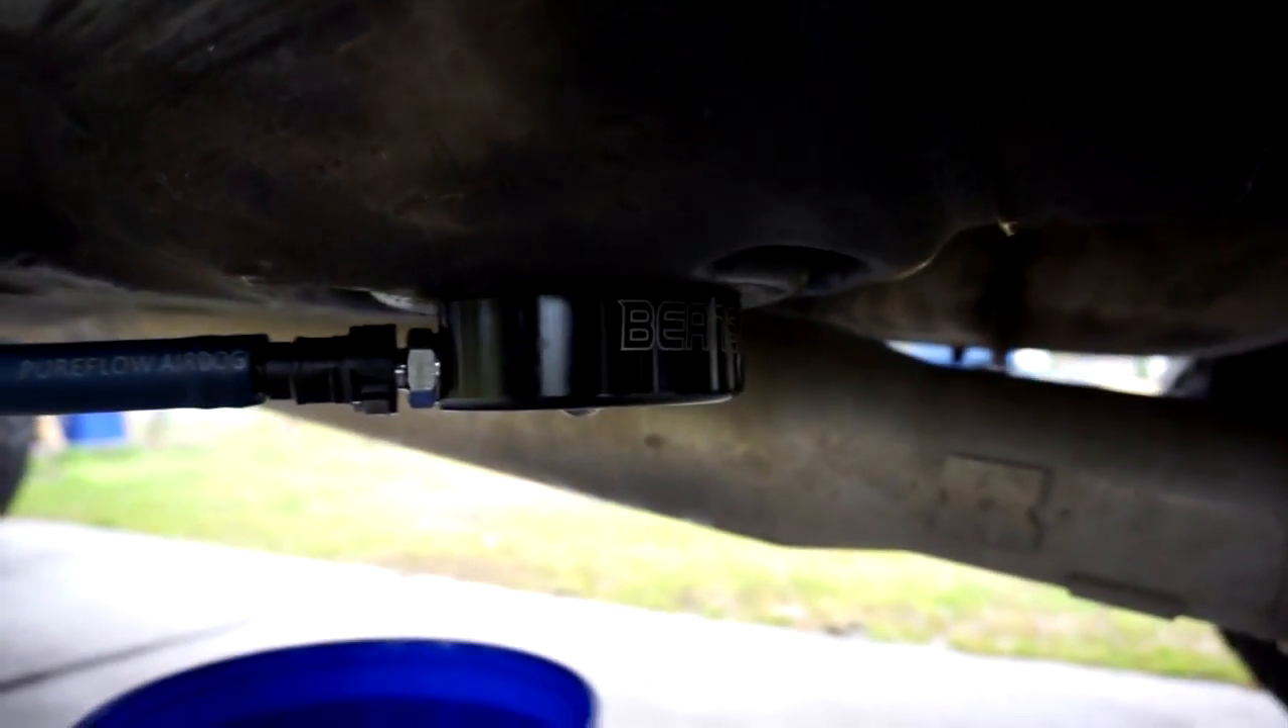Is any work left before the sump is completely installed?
No.